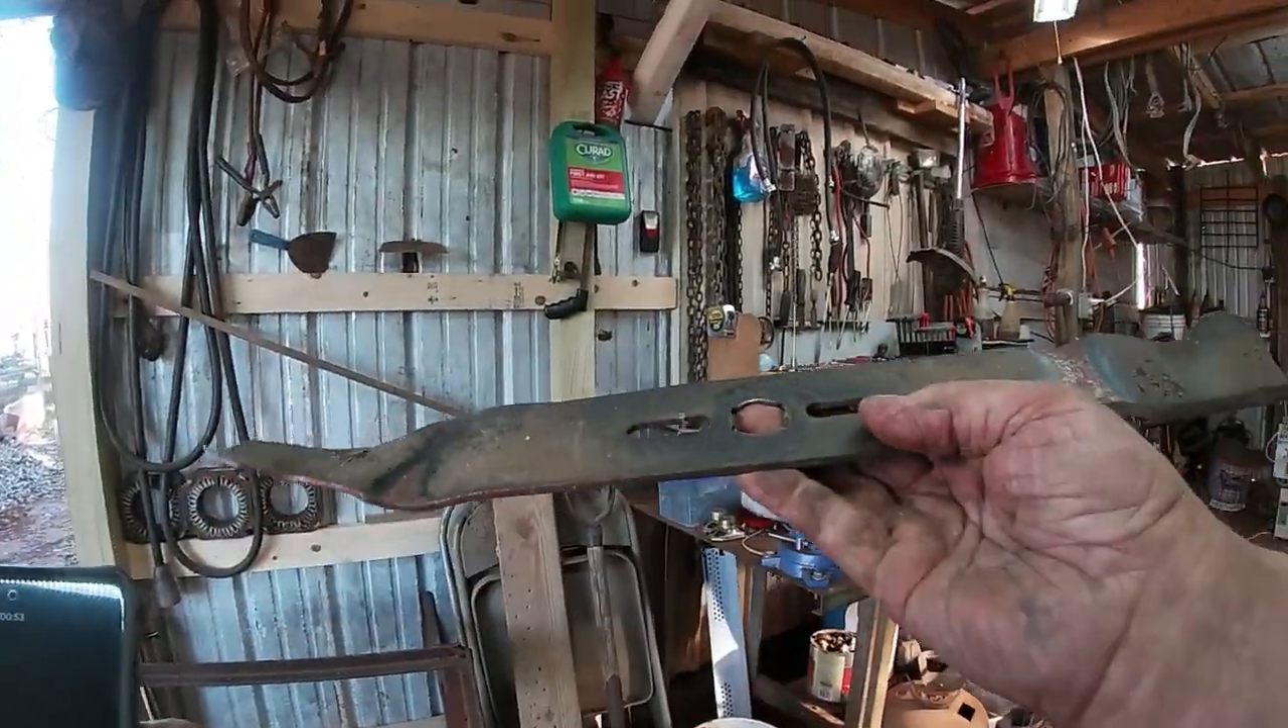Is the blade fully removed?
Yes.